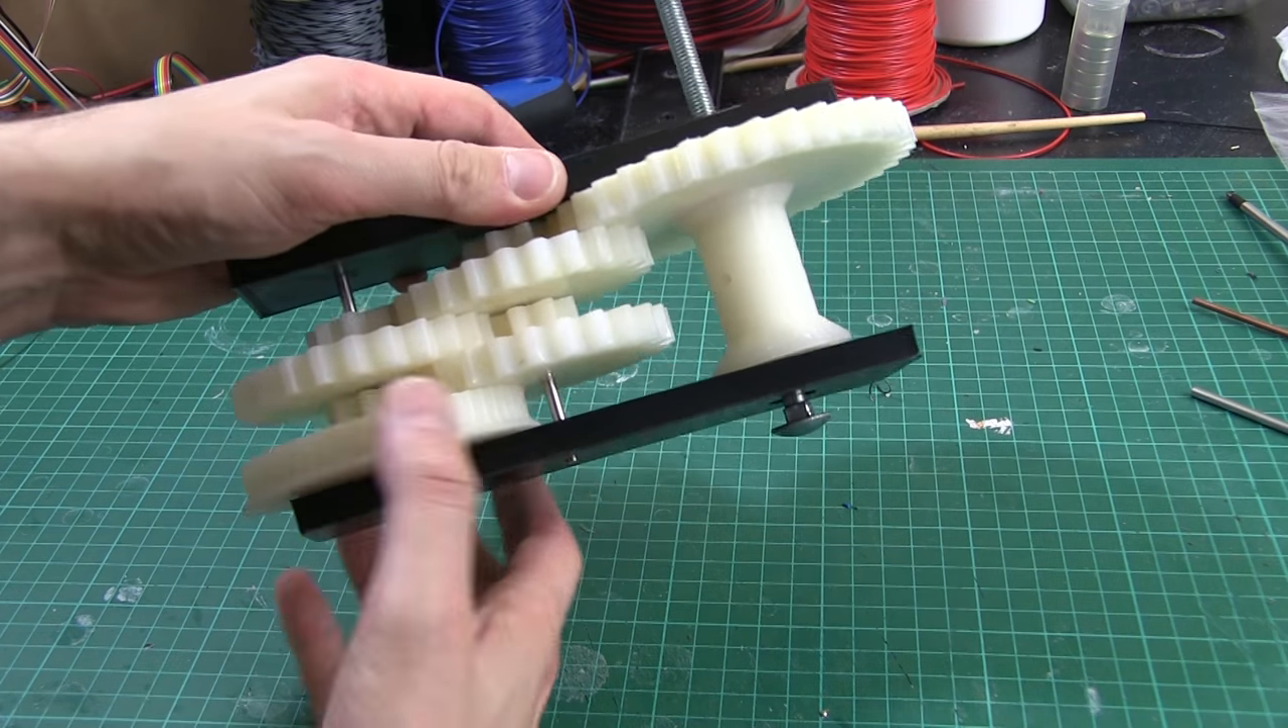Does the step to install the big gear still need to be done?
No.